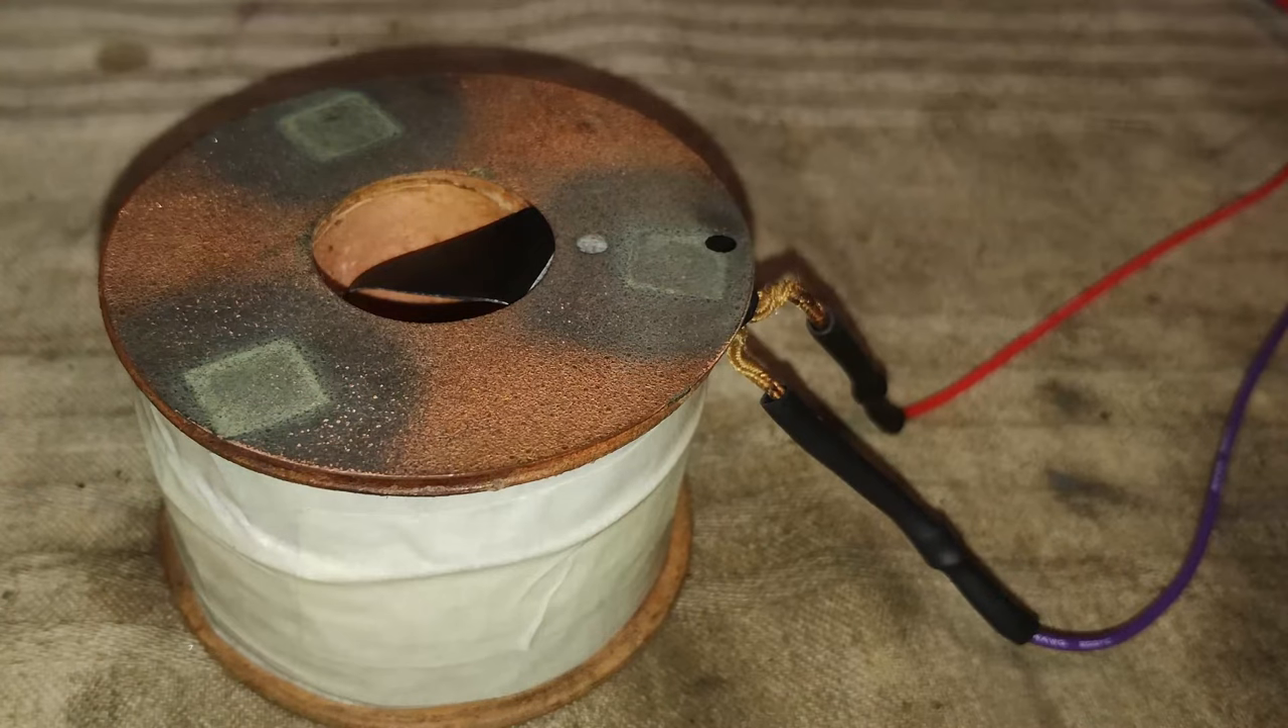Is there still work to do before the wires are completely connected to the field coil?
No.